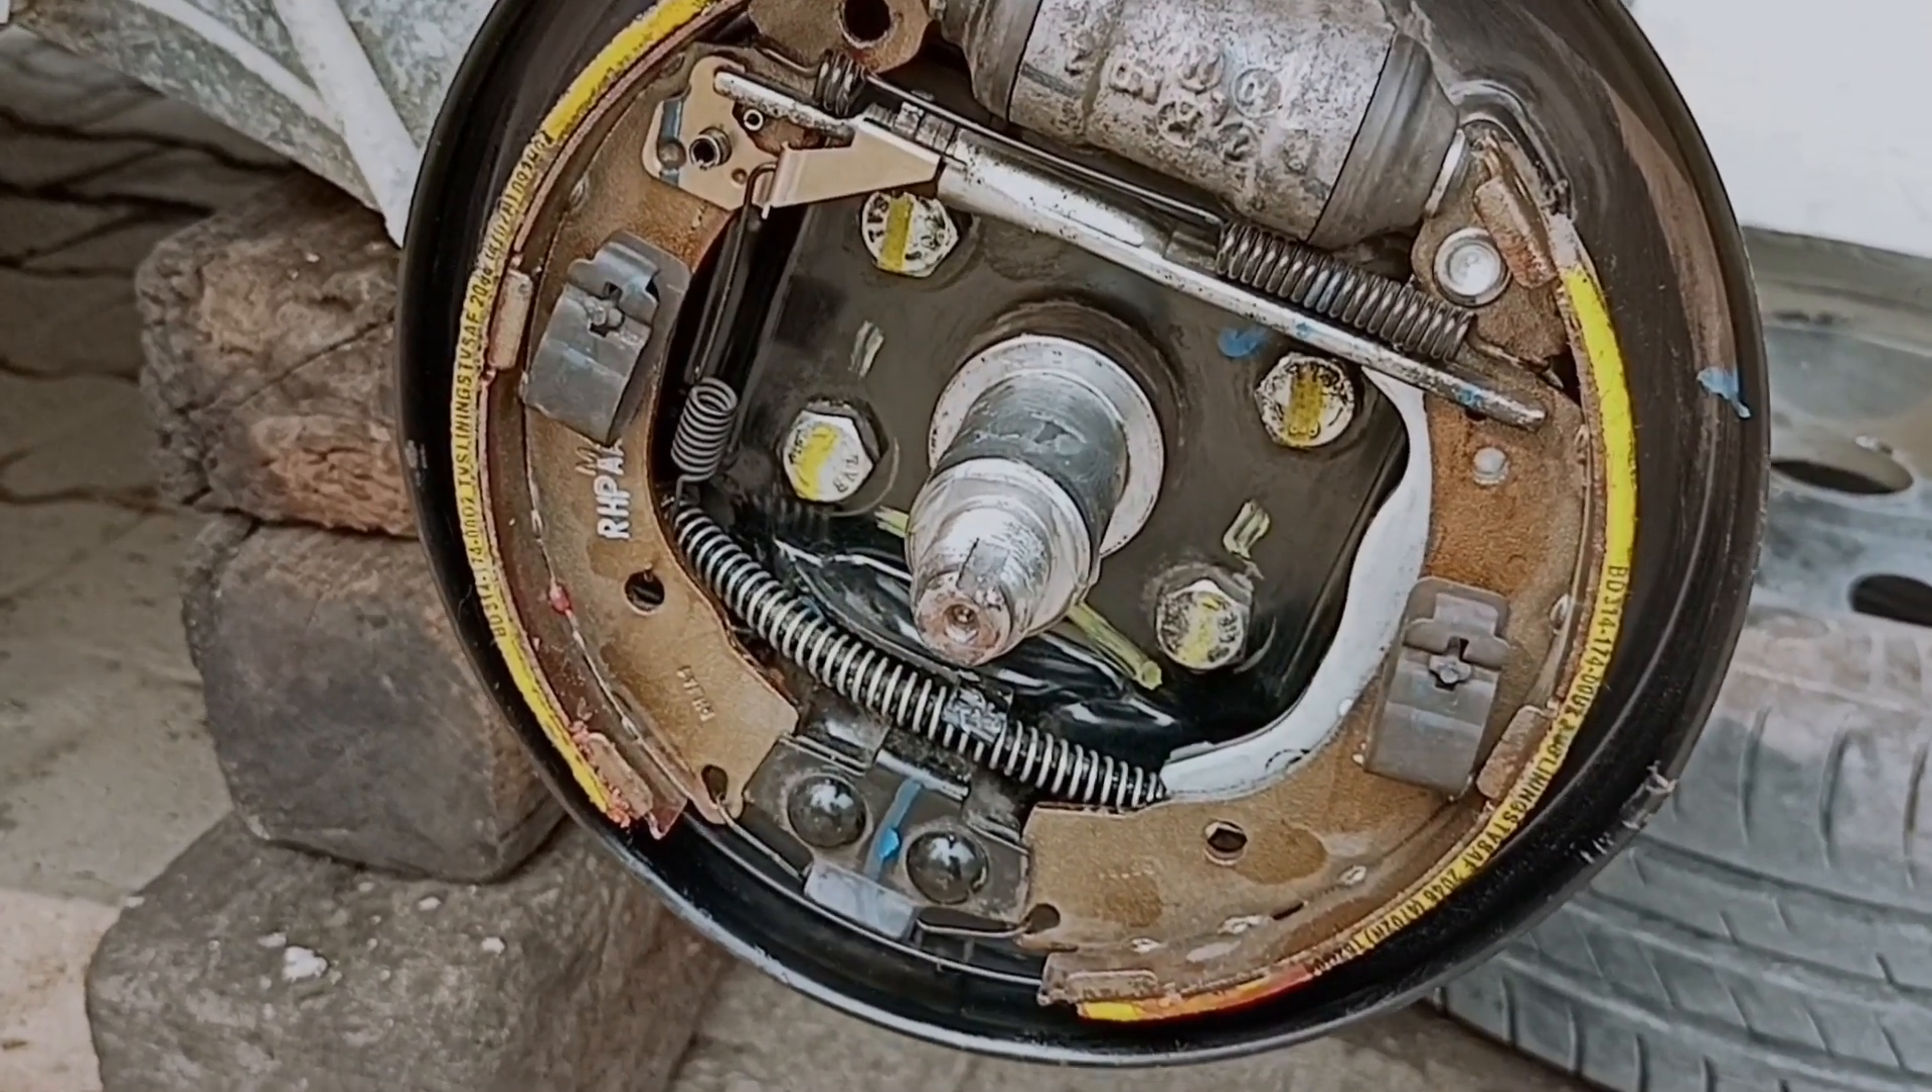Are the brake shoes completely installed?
Yes.